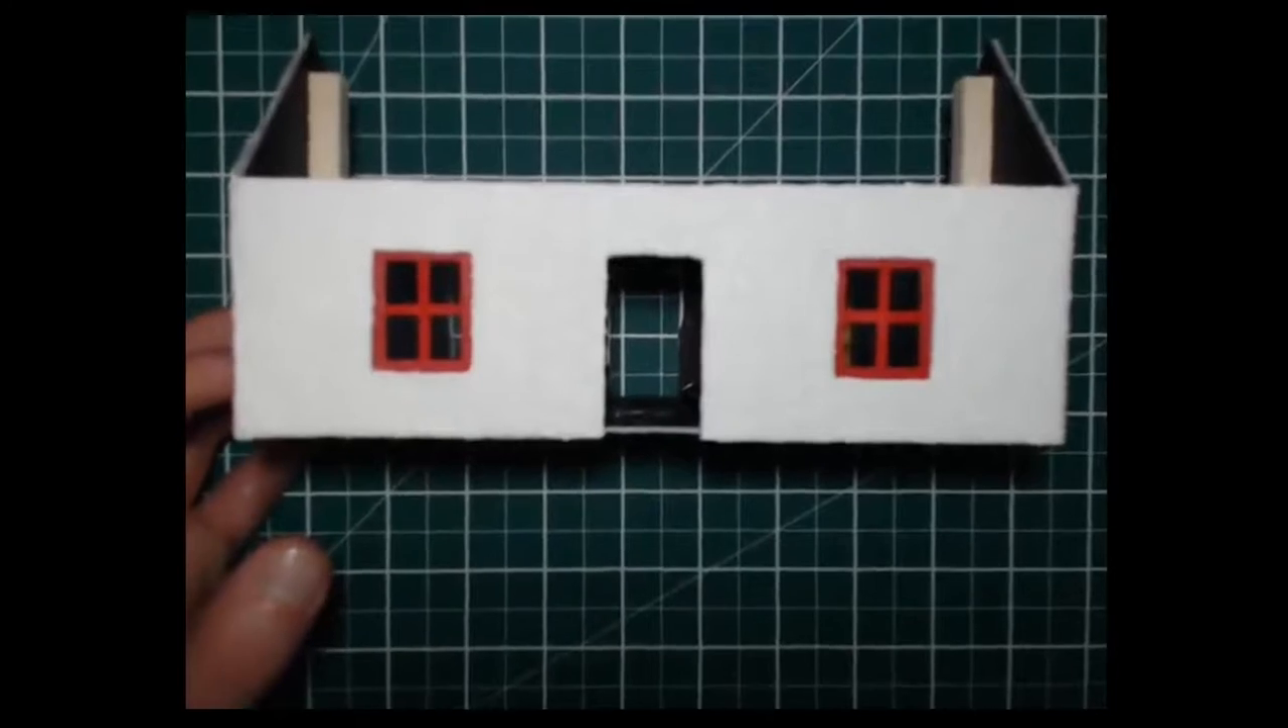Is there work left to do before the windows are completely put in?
No.